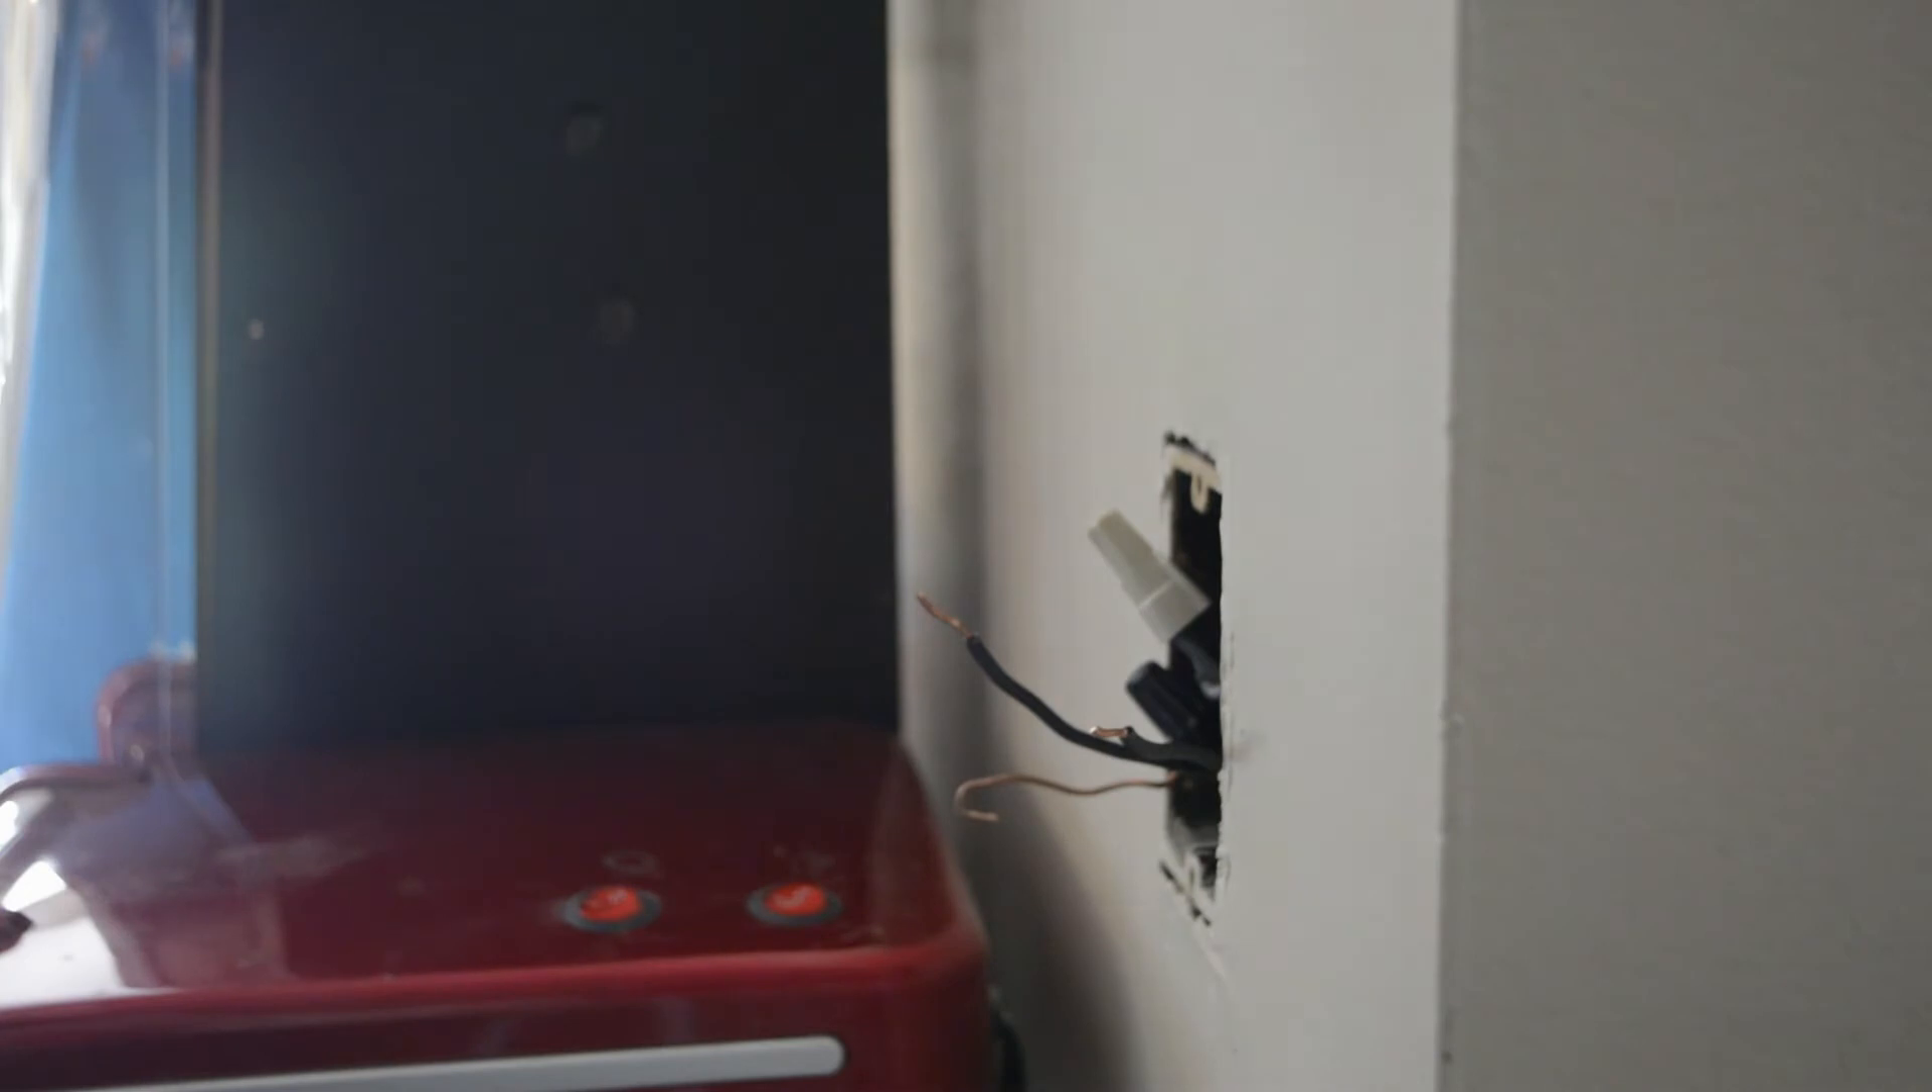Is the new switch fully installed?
No.